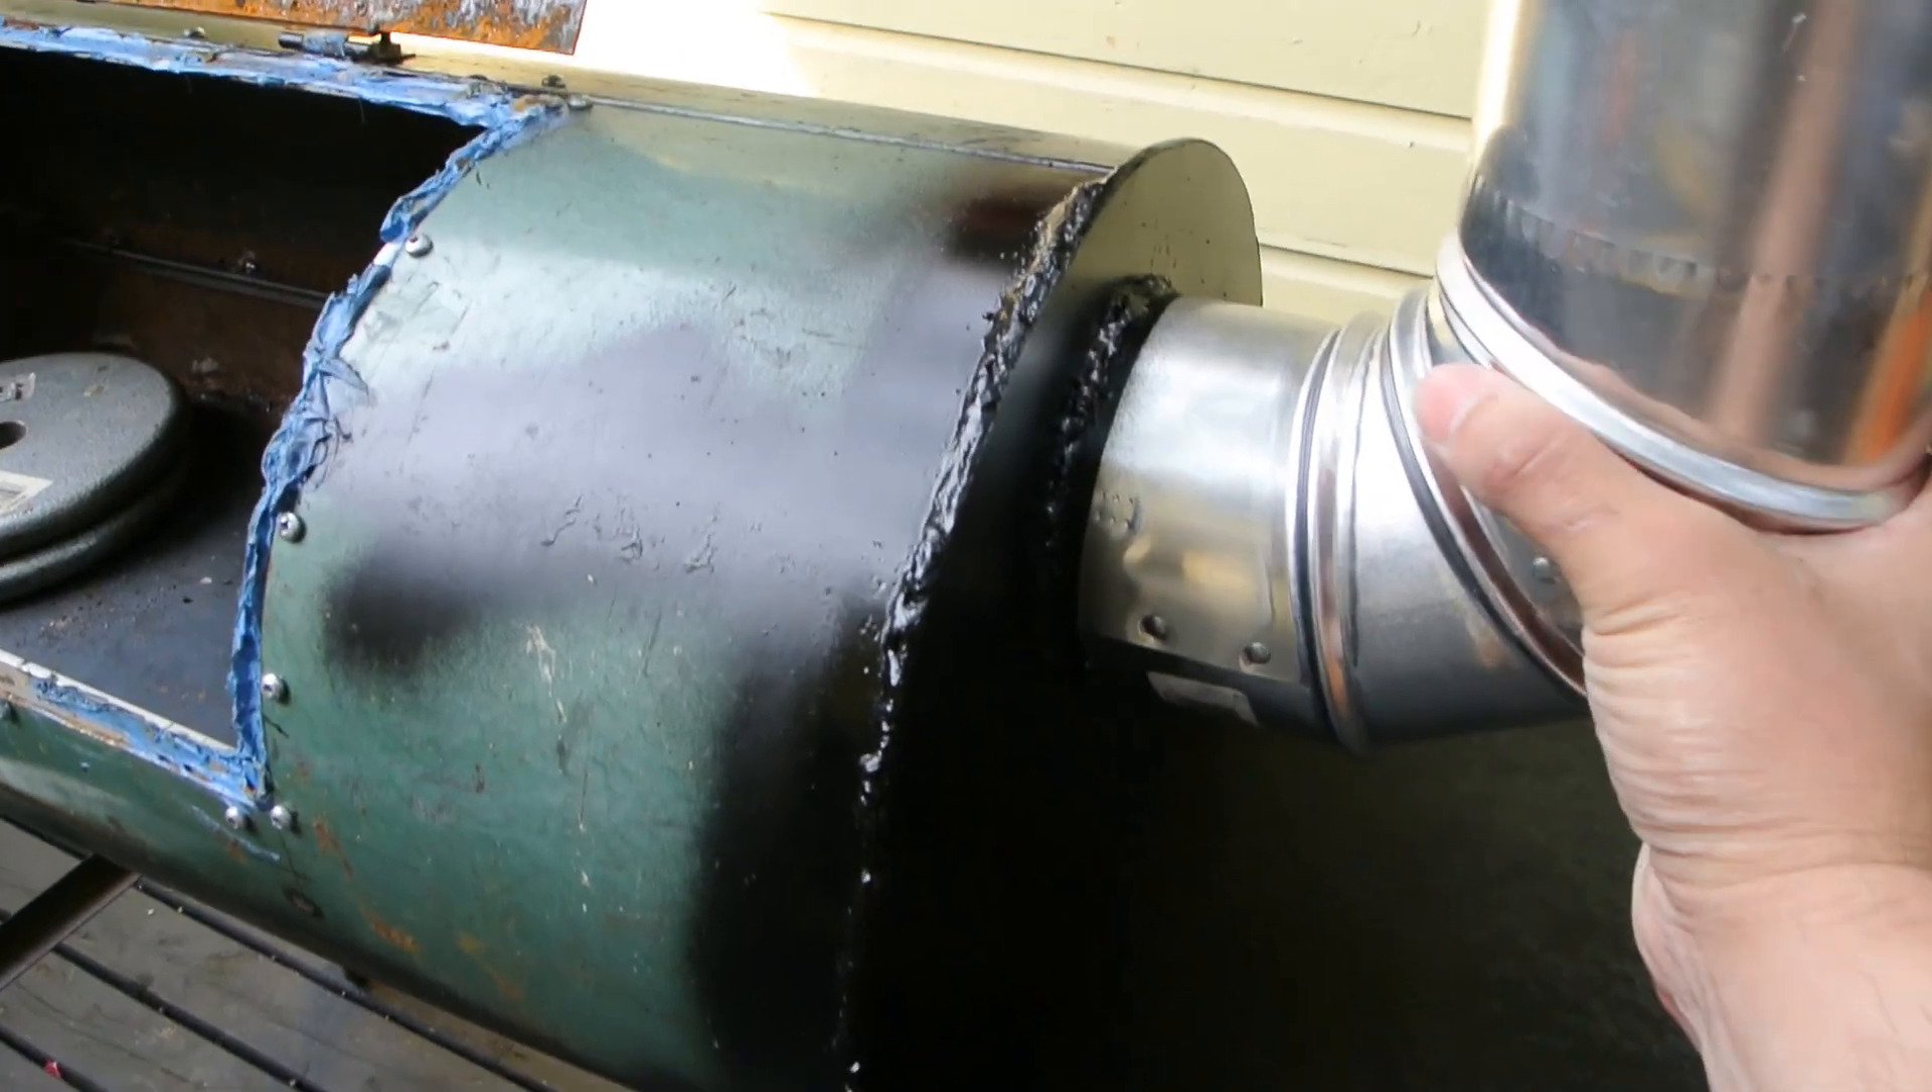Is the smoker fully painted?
No.